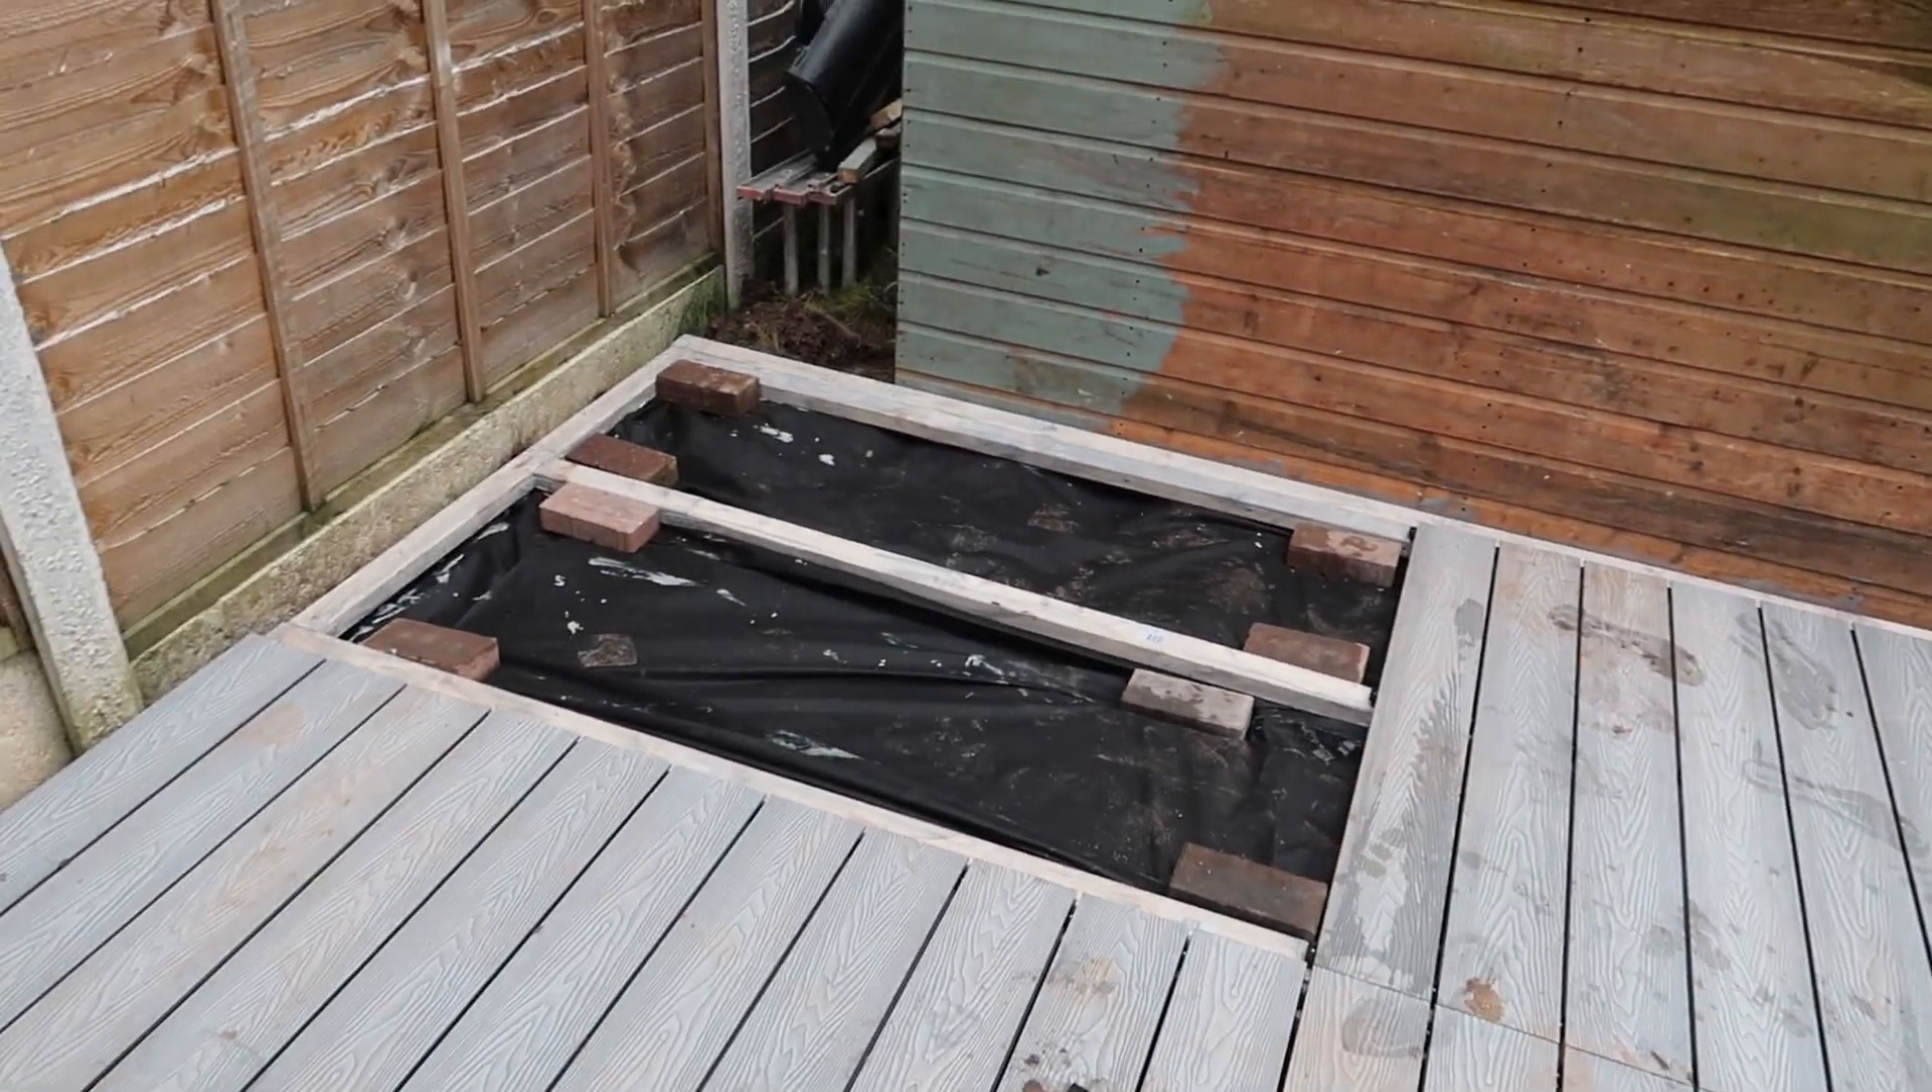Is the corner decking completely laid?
No.